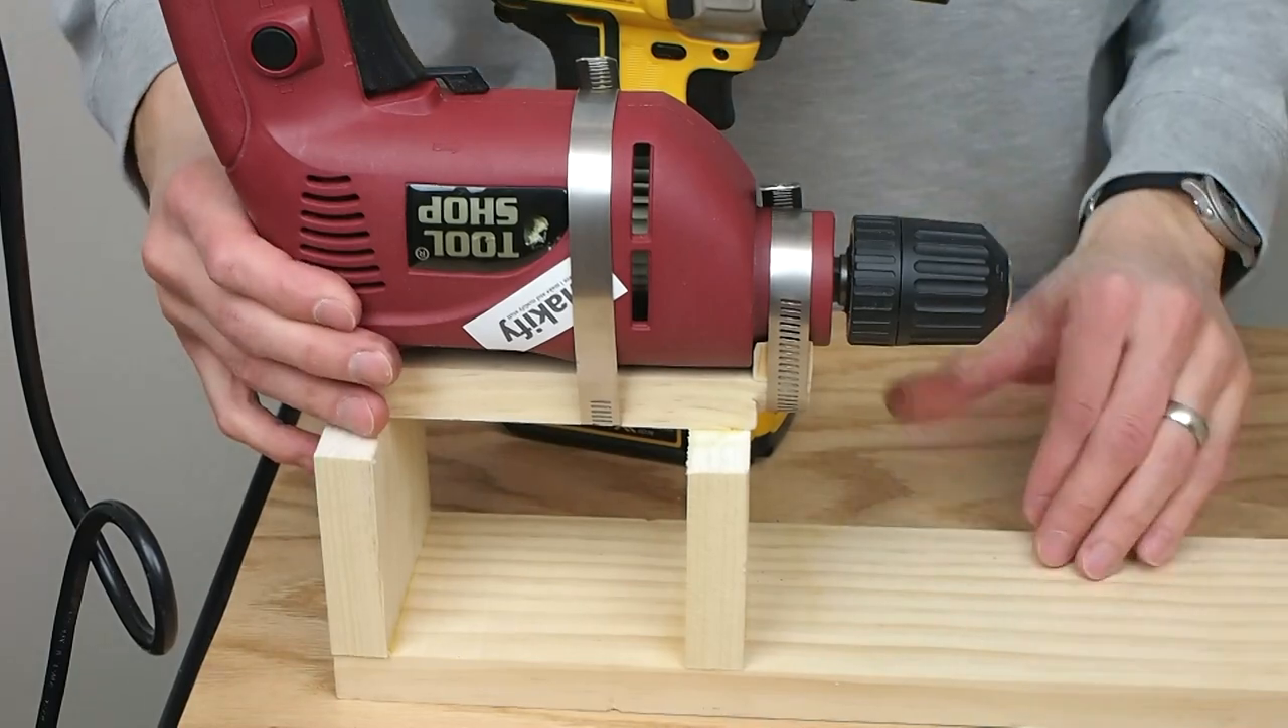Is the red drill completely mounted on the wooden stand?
Yes.